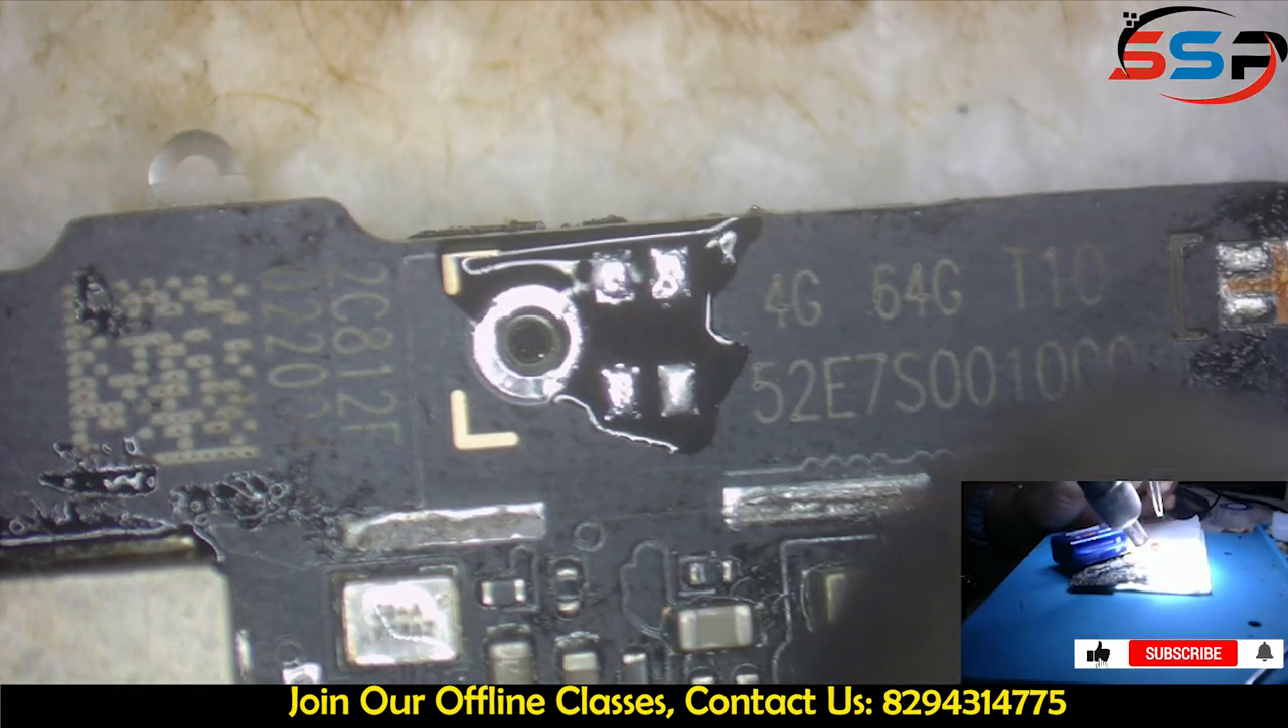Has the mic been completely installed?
No.